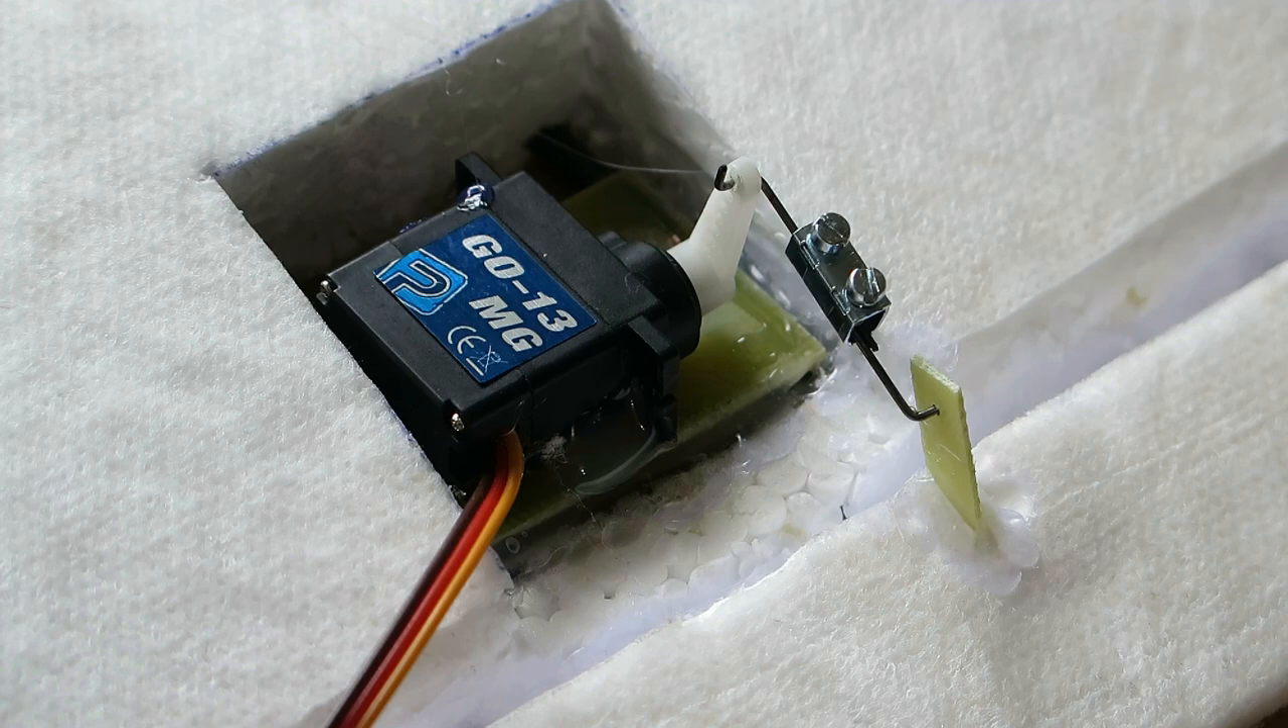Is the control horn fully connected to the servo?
Yes.